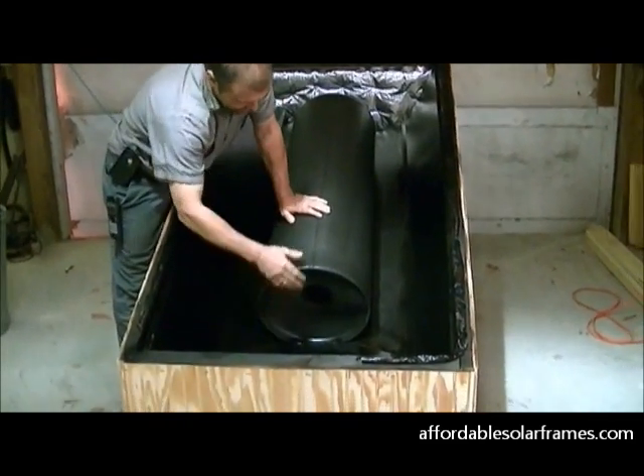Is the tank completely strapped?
No.